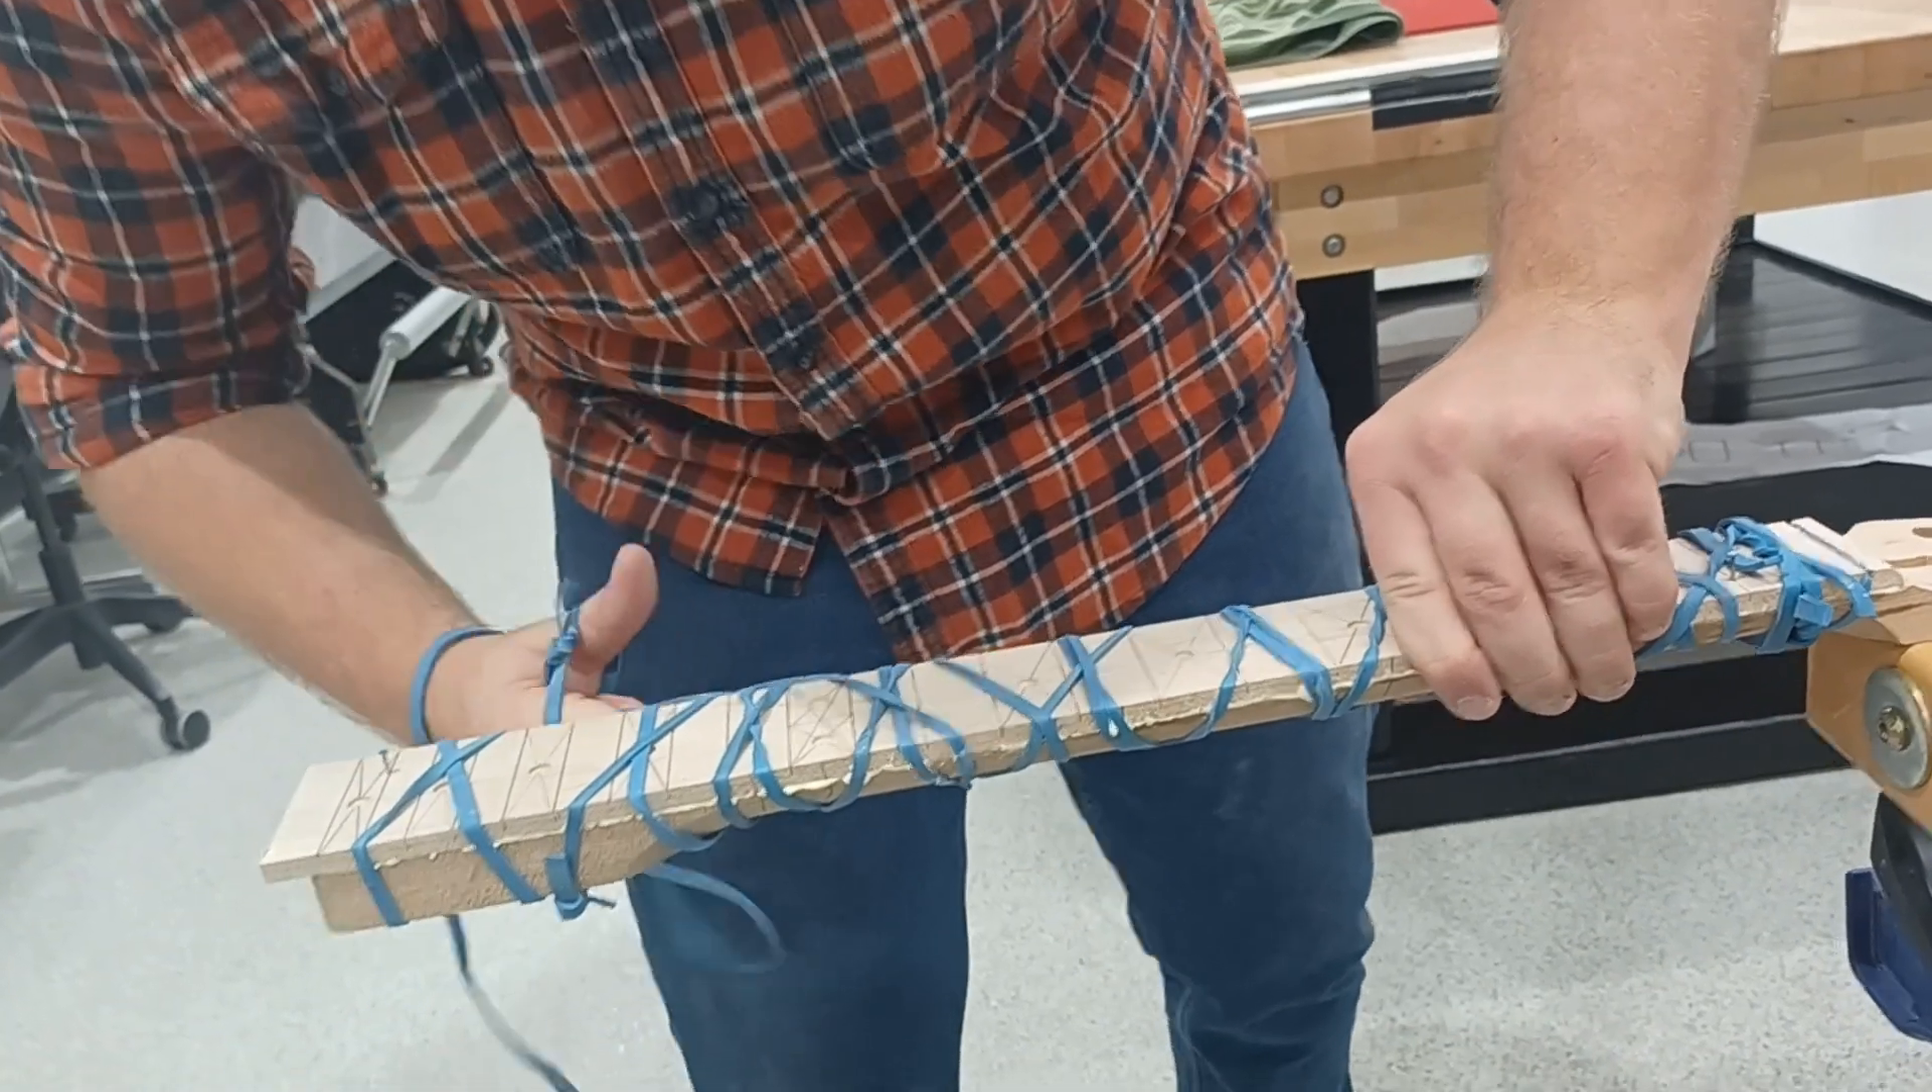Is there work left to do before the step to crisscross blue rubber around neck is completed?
Yes.